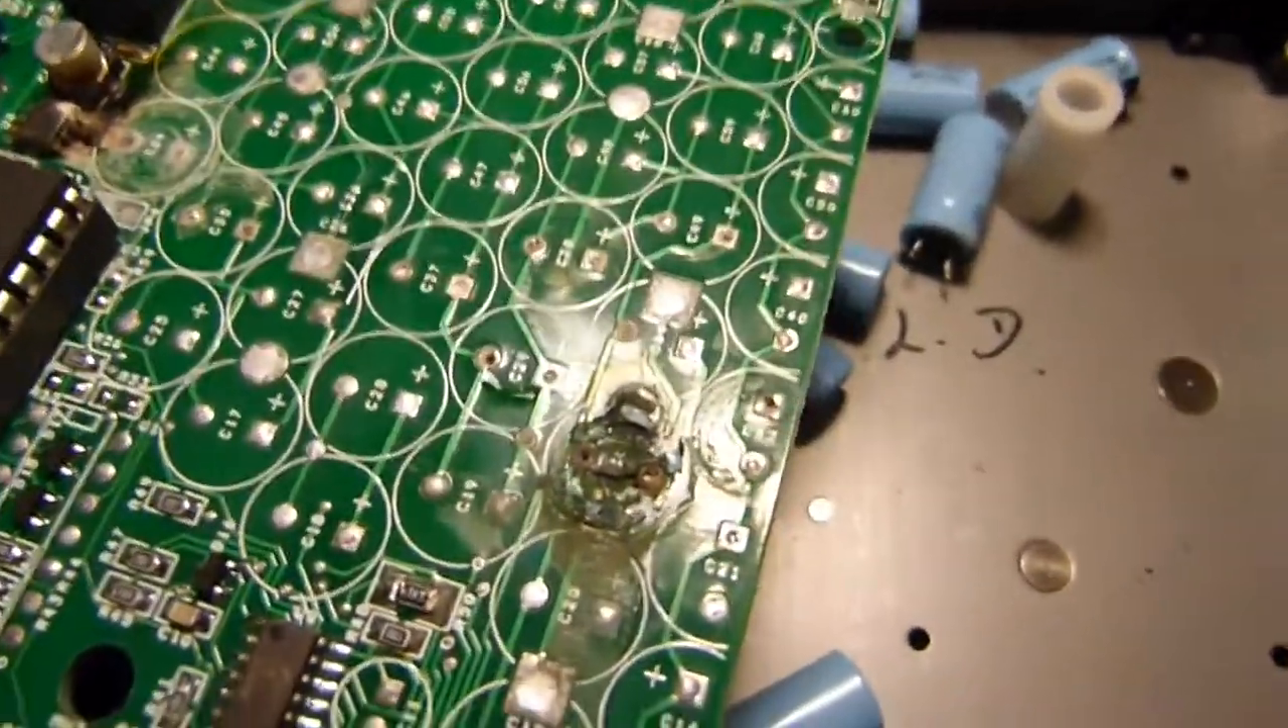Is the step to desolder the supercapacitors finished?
Yes.